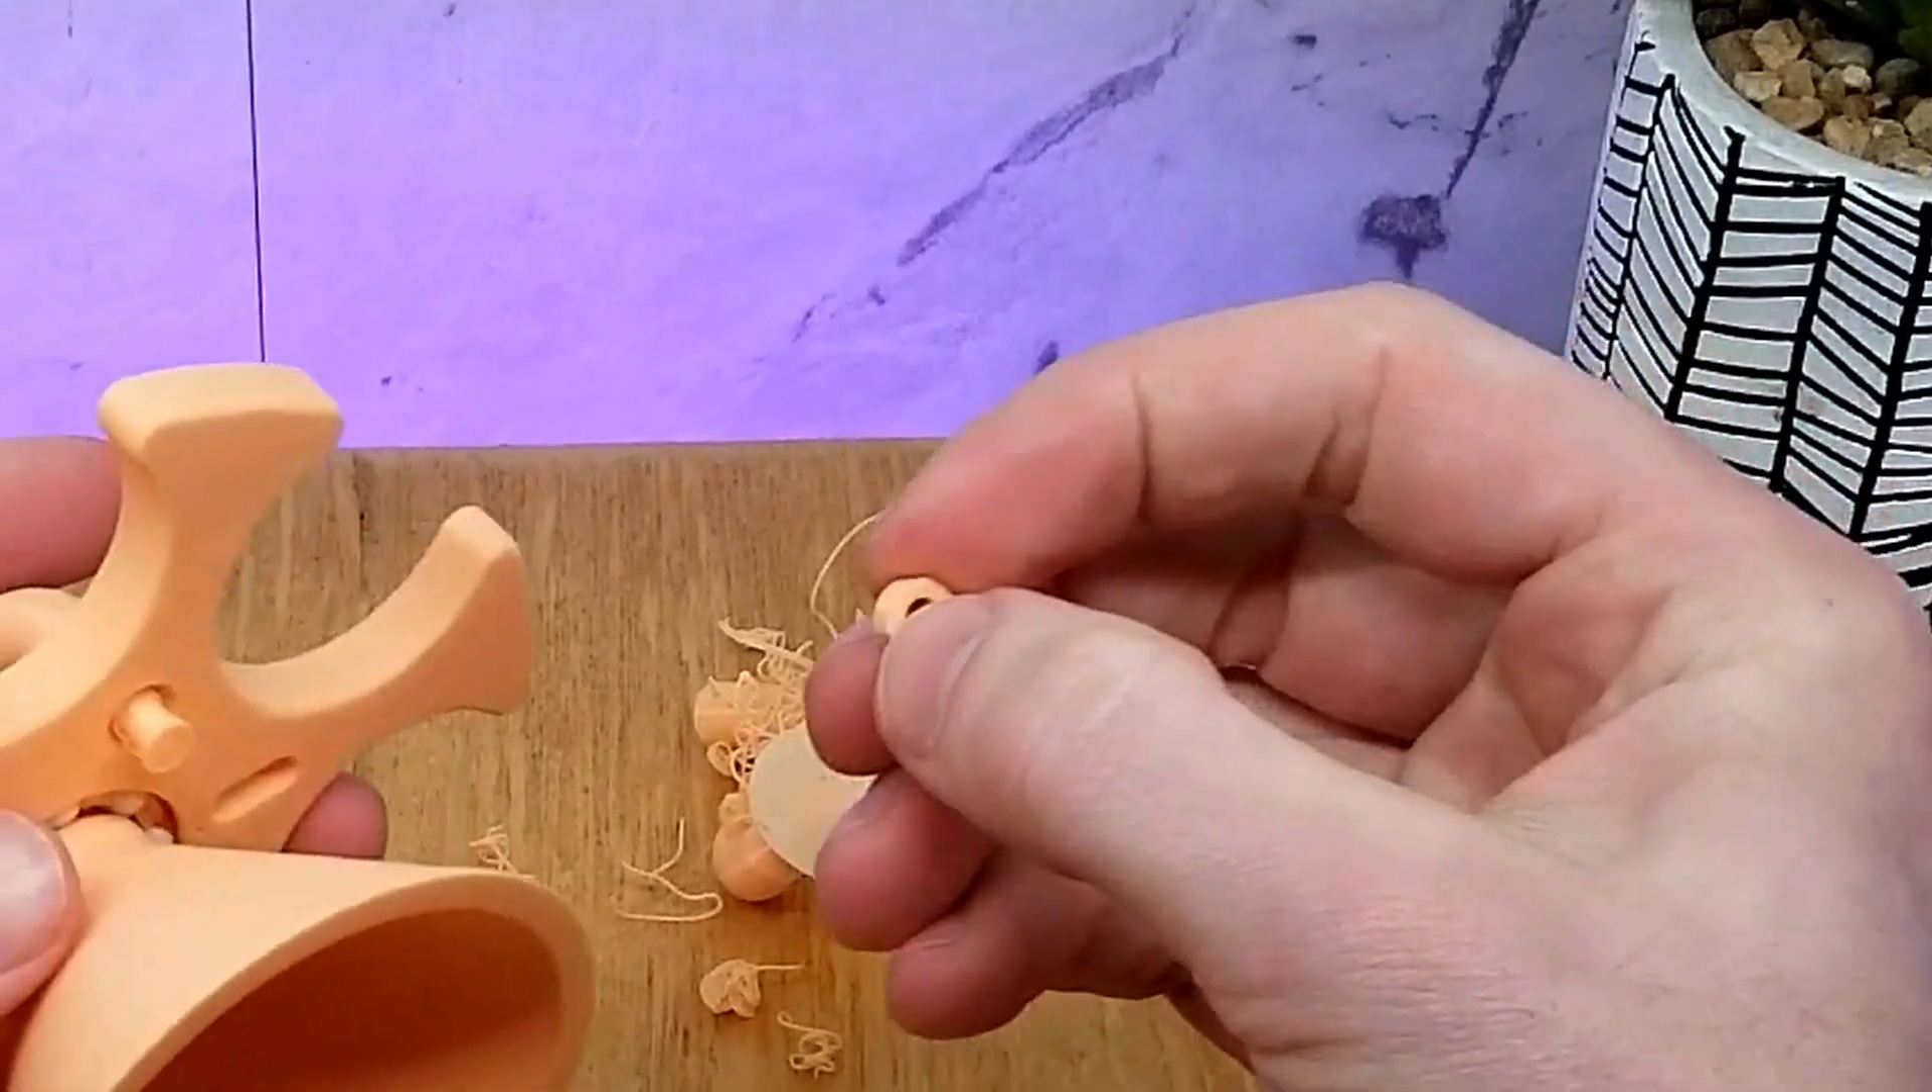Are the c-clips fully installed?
No.